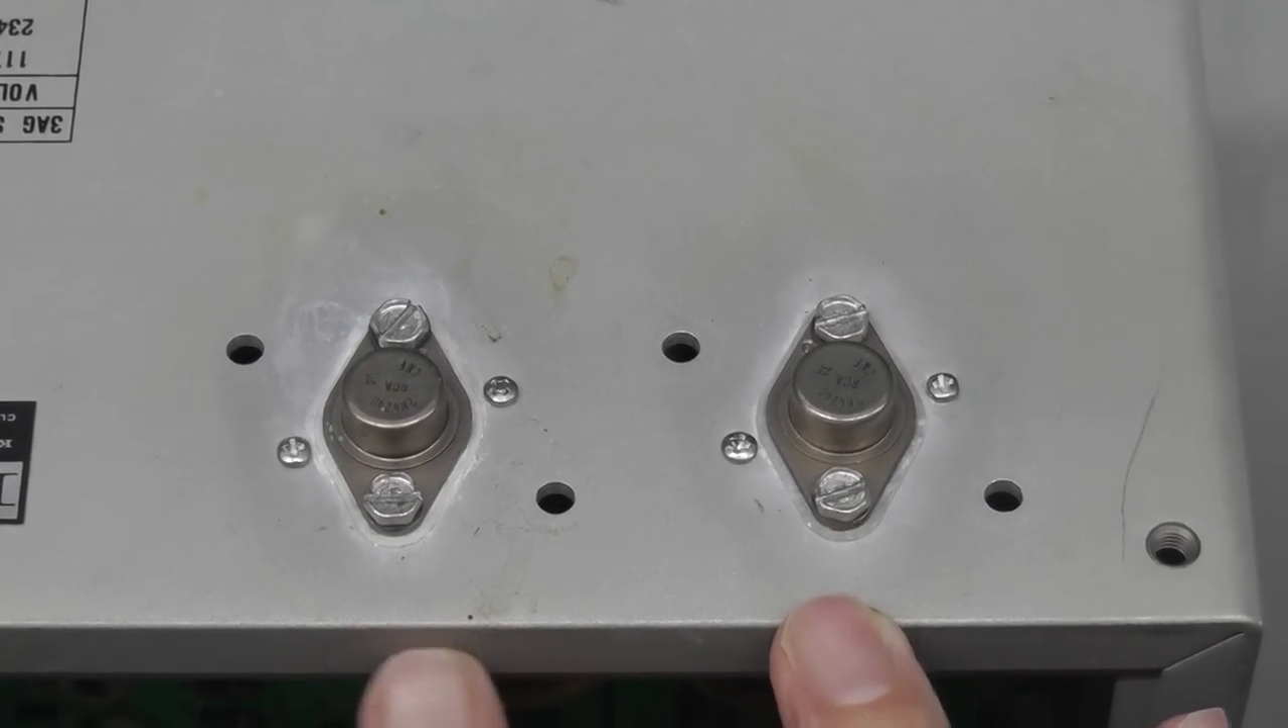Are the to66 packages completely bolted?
Yes.